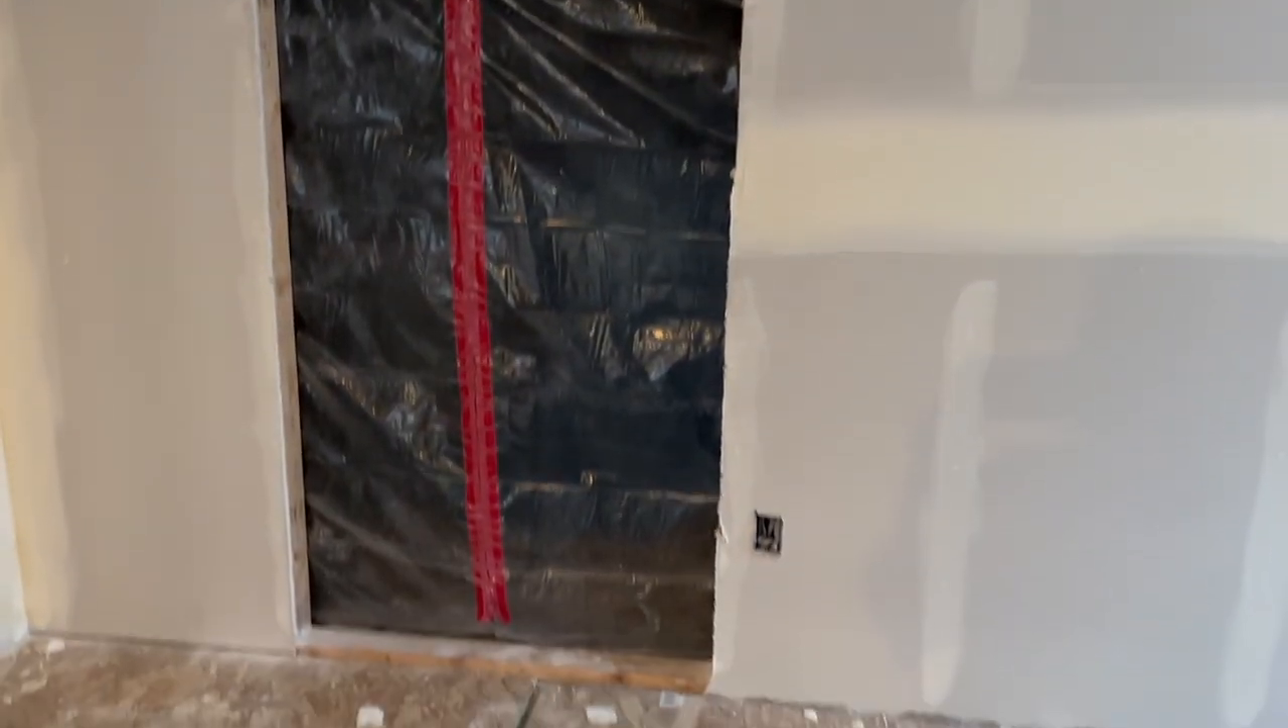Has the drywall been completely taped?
Yes.